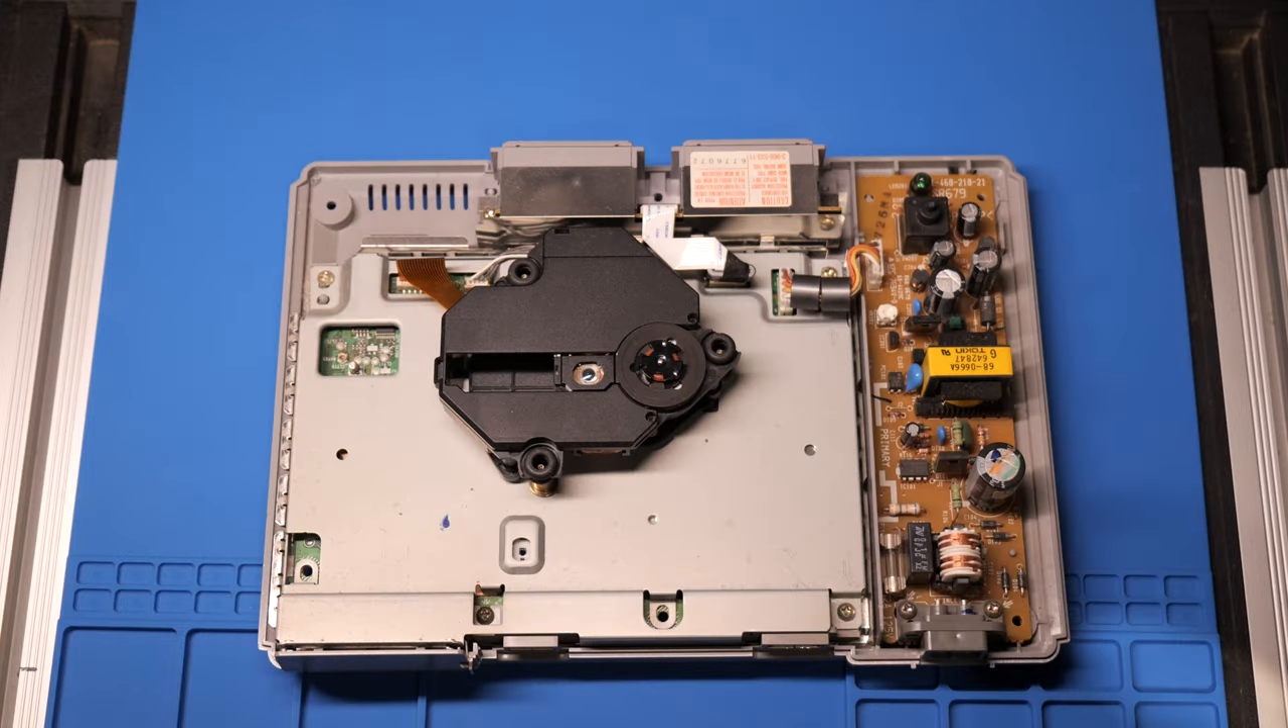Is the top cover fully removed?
Yes.